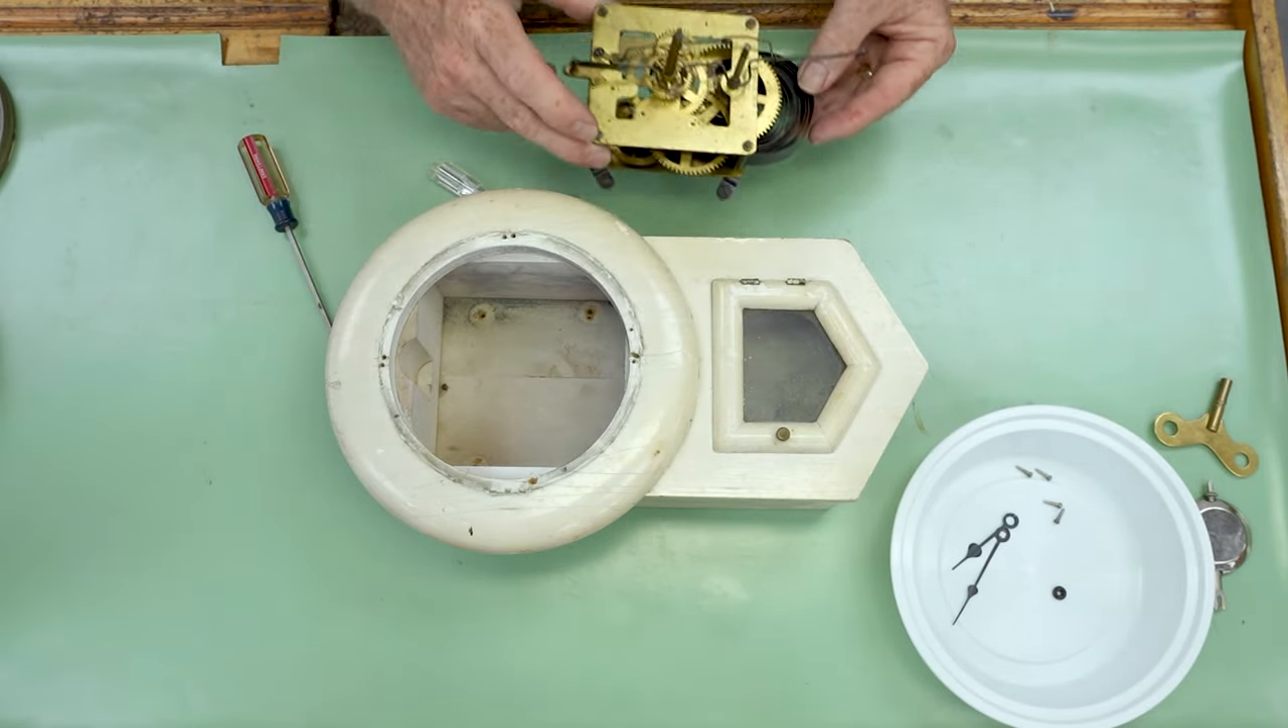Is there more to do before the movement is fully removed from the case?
No.